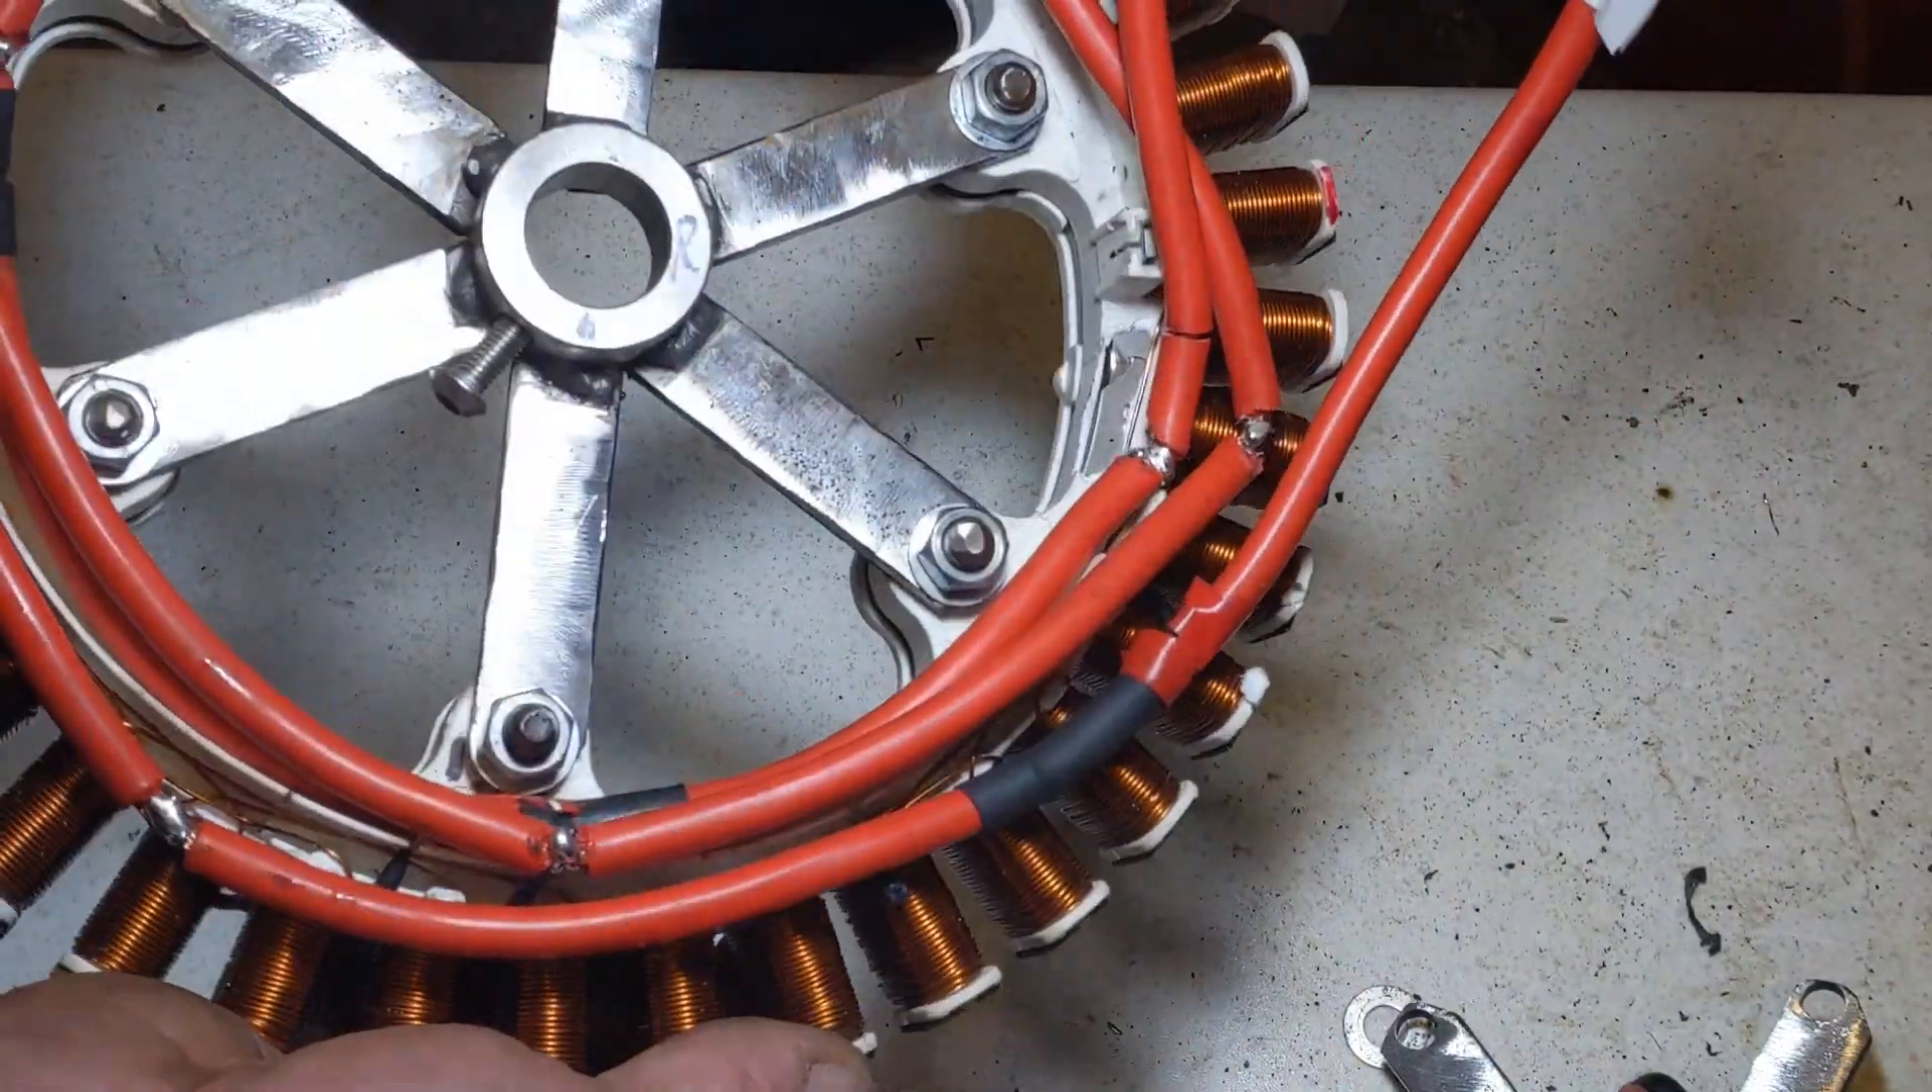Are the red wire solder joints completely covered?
No.